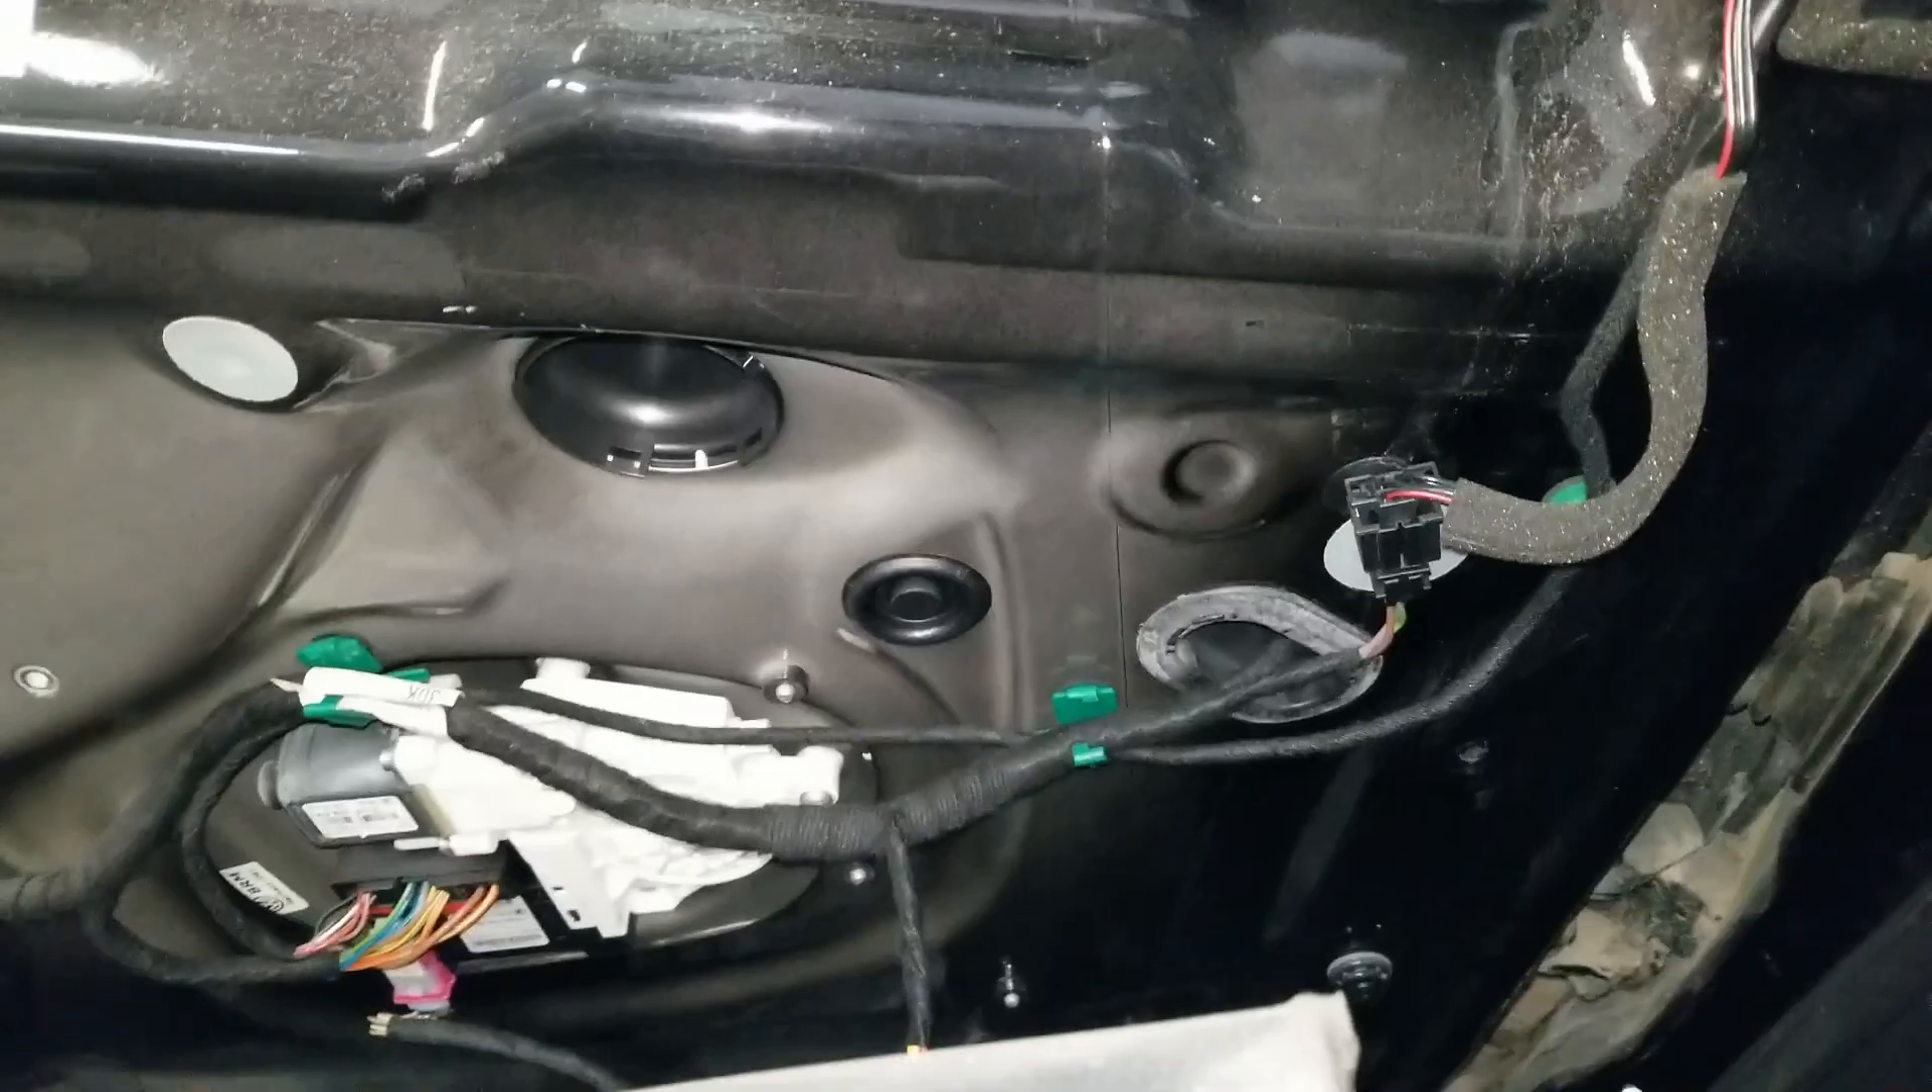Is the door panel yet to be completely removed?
No.